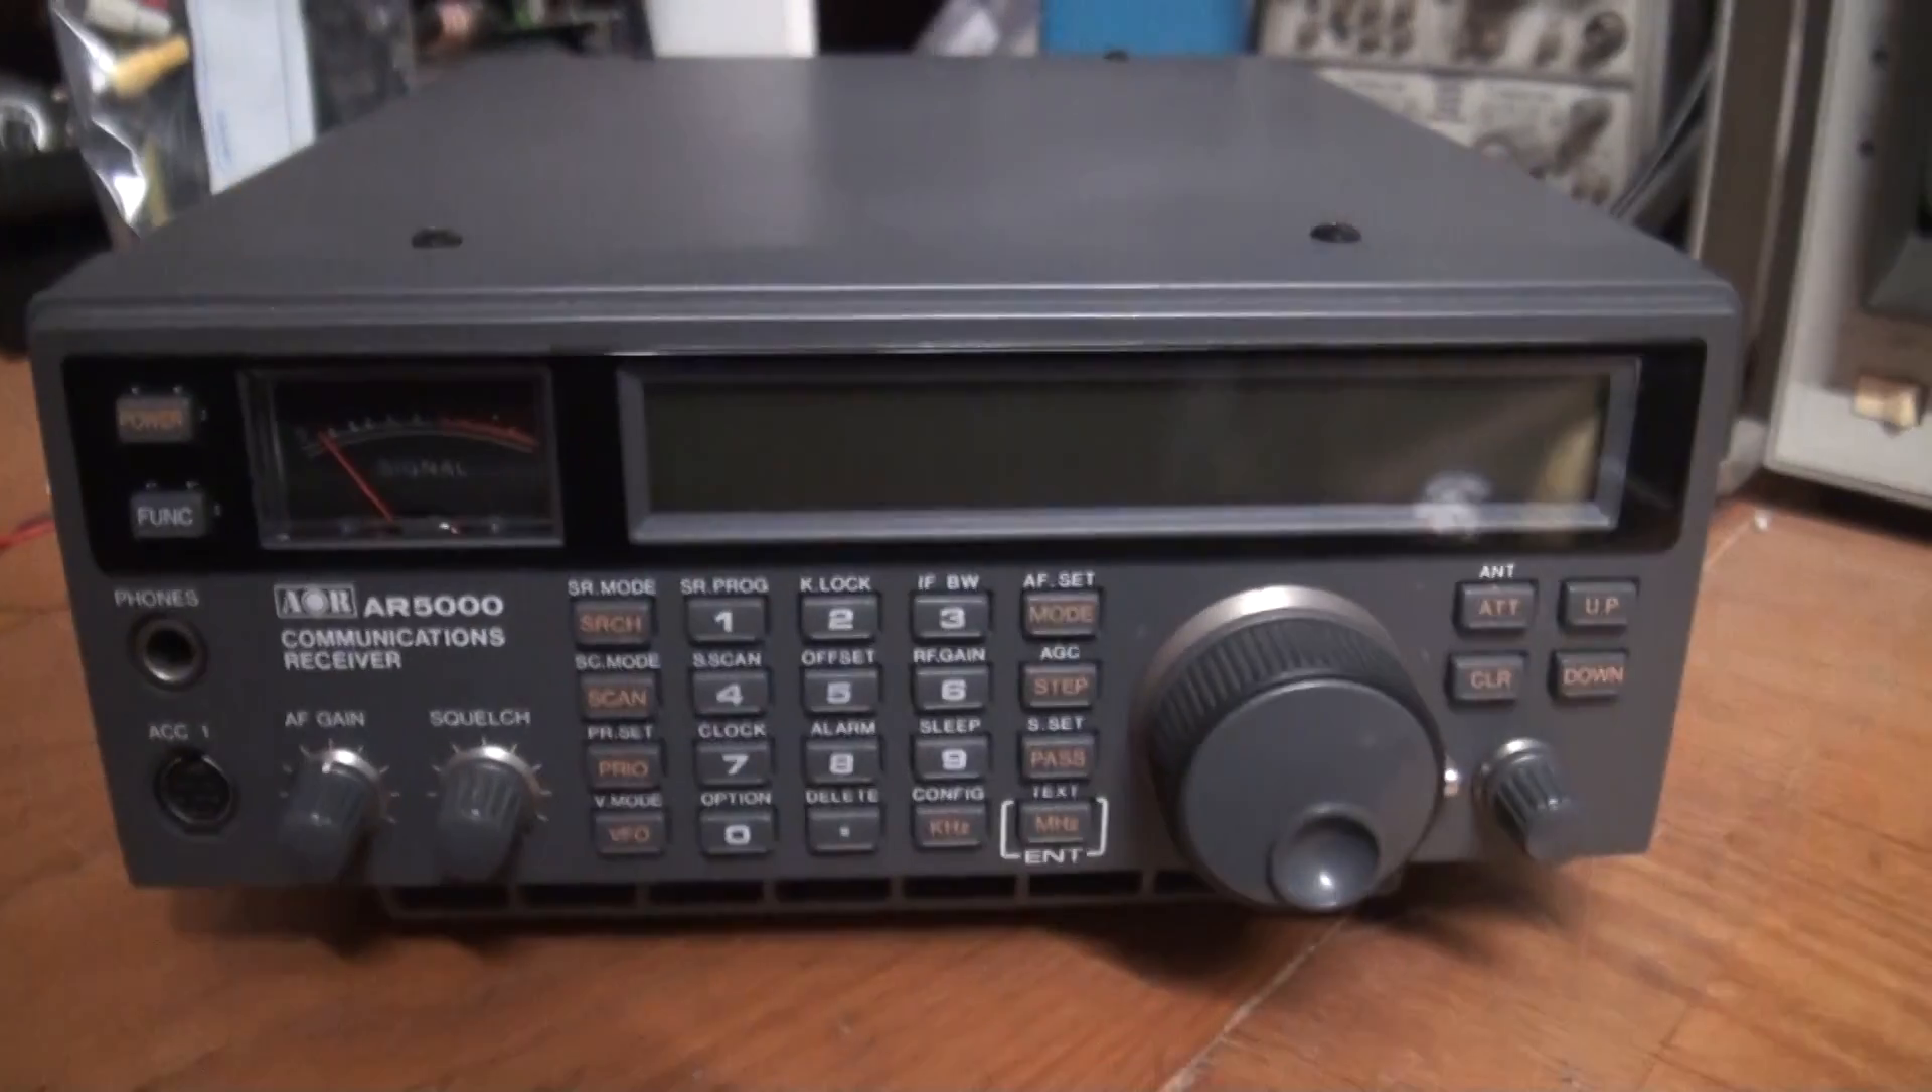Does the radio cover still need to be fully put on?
No.